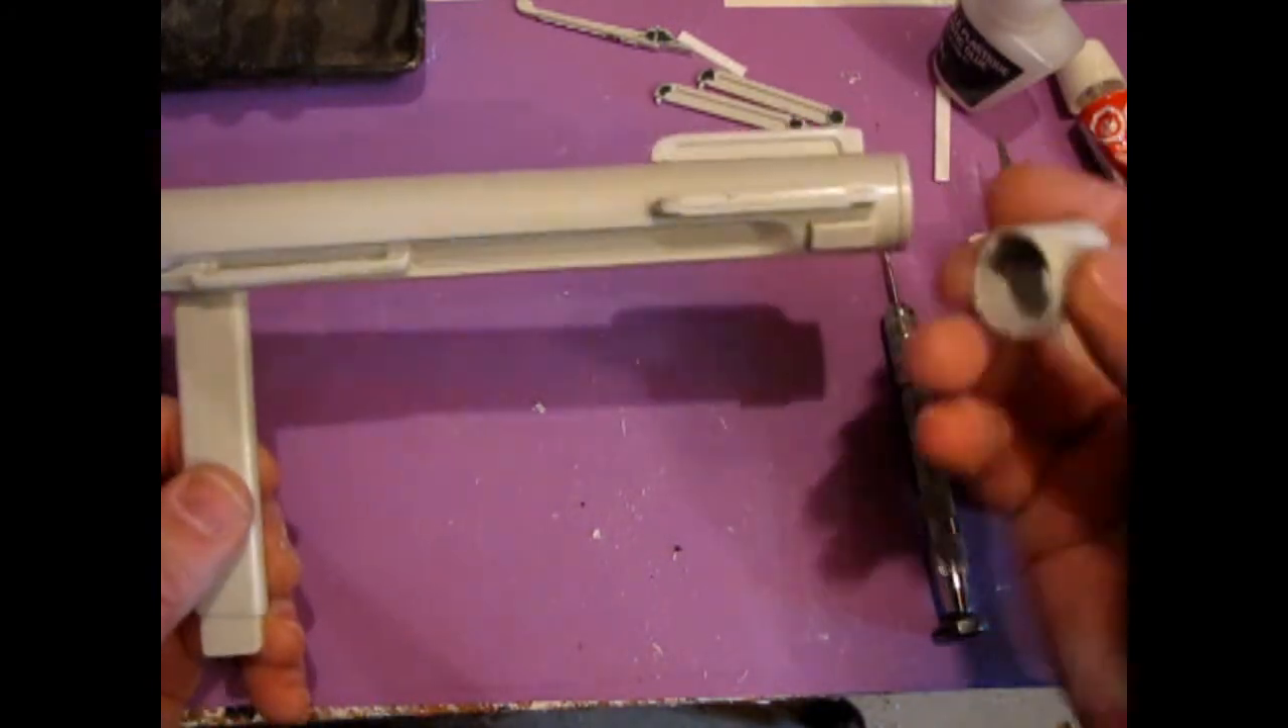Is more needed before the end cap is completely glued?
Yes.